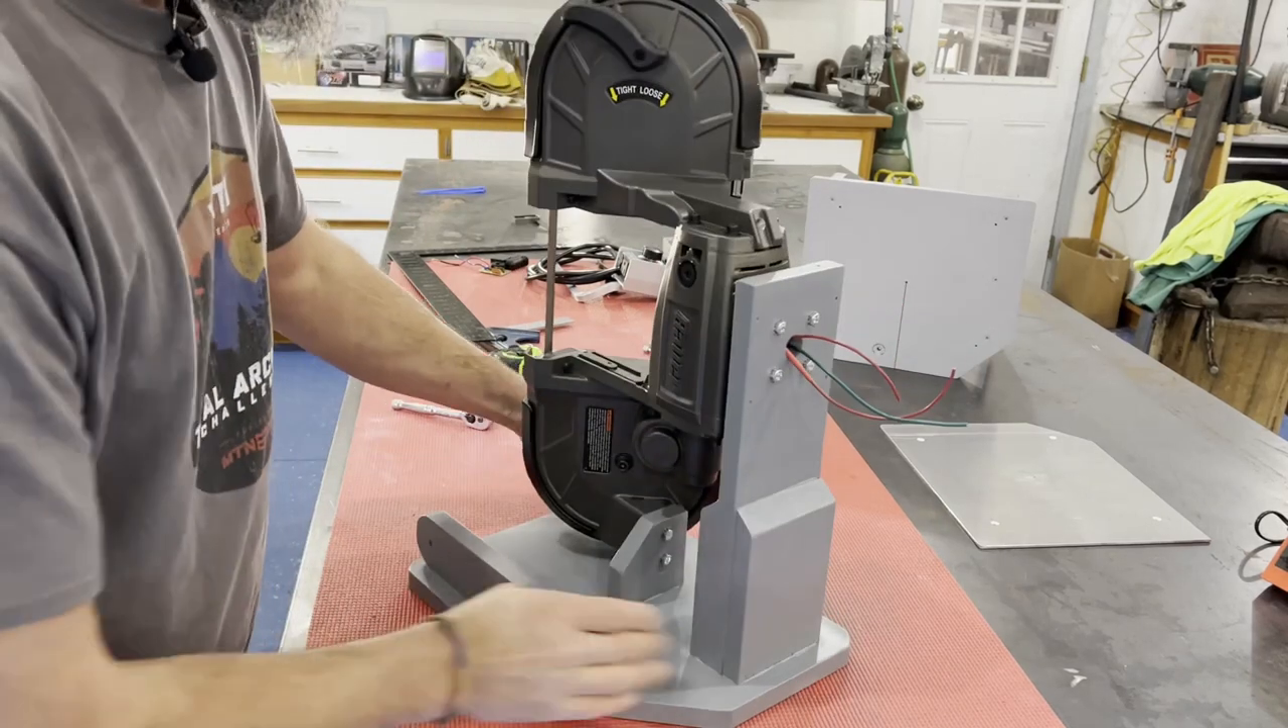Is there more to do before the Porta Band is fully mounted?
No.